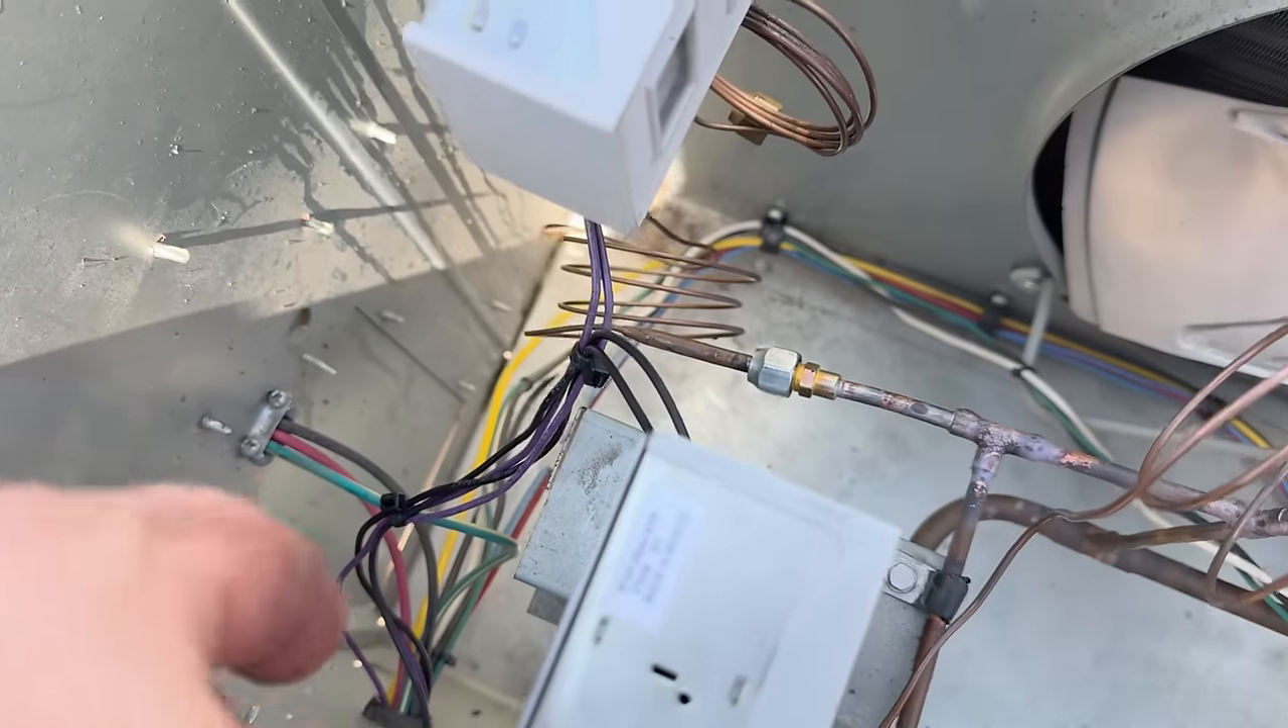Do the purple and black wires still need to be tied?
No.